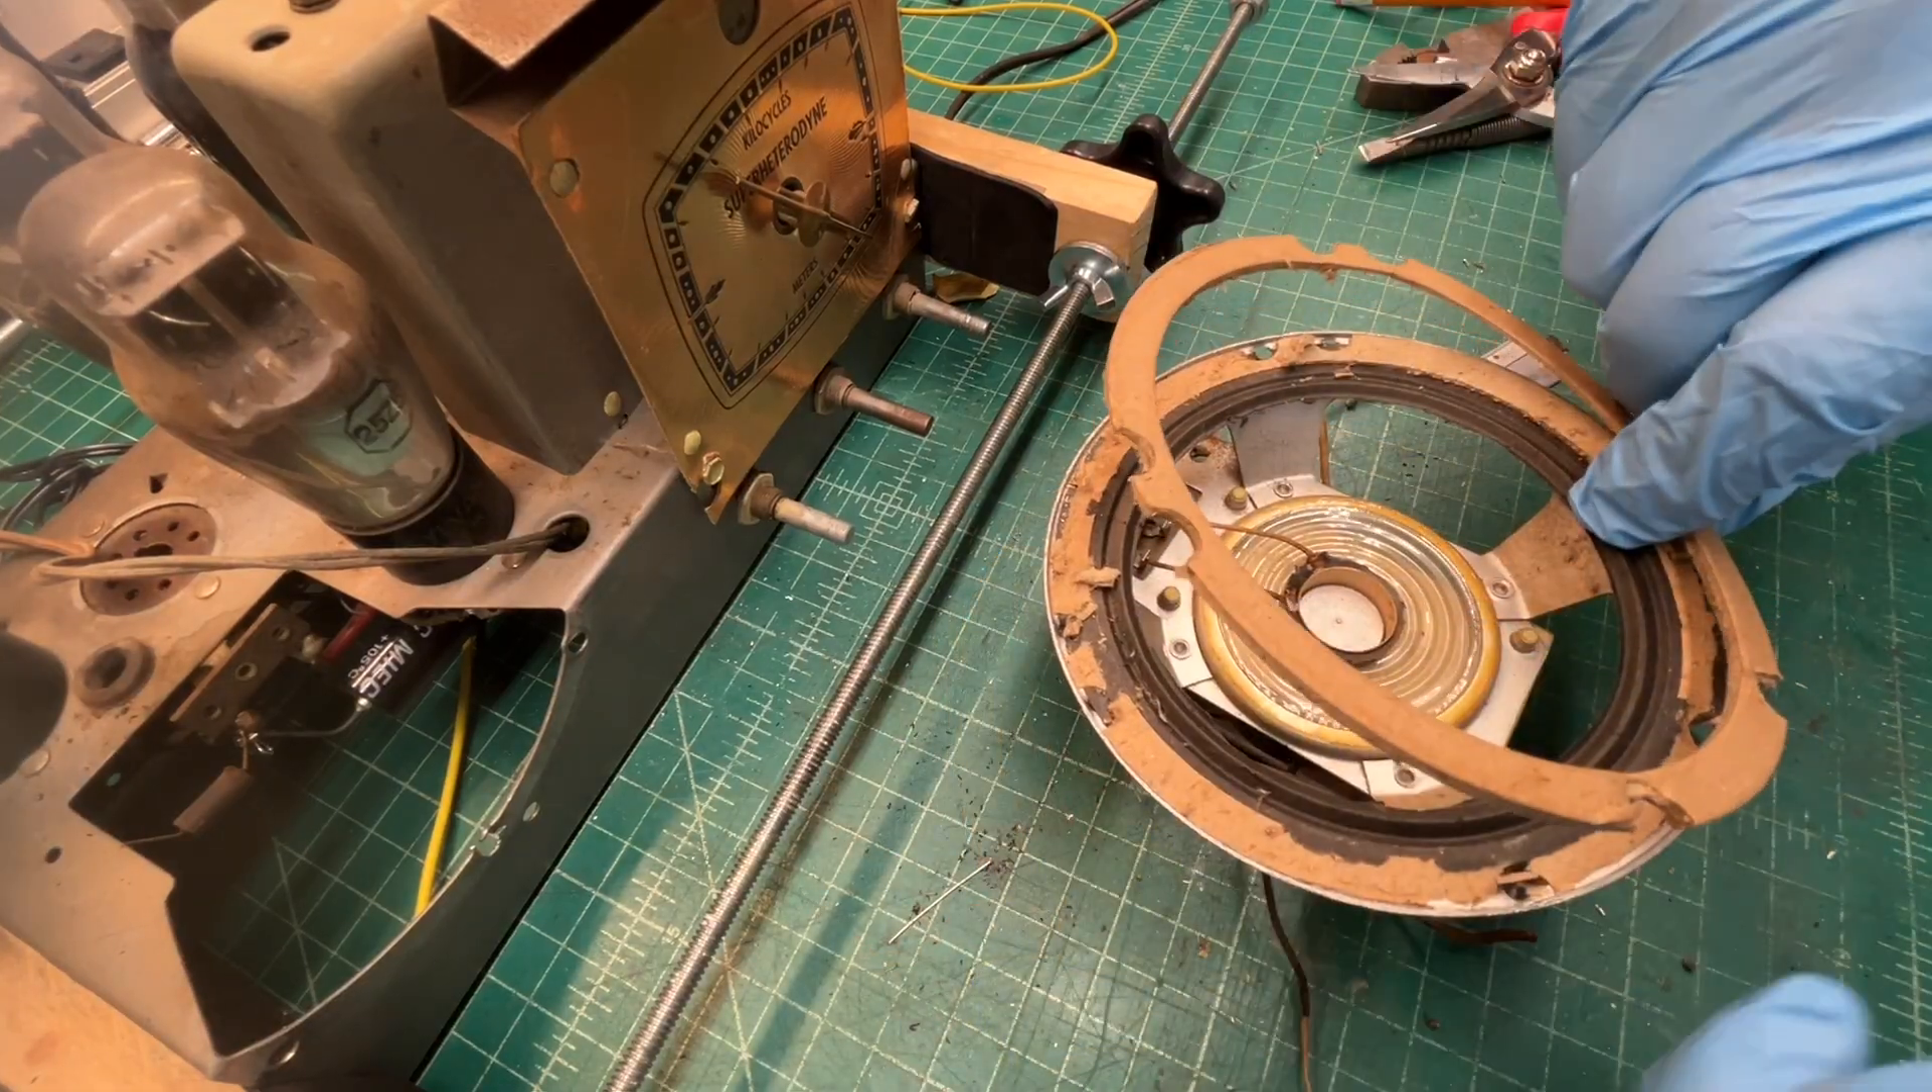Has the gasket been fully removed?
No.